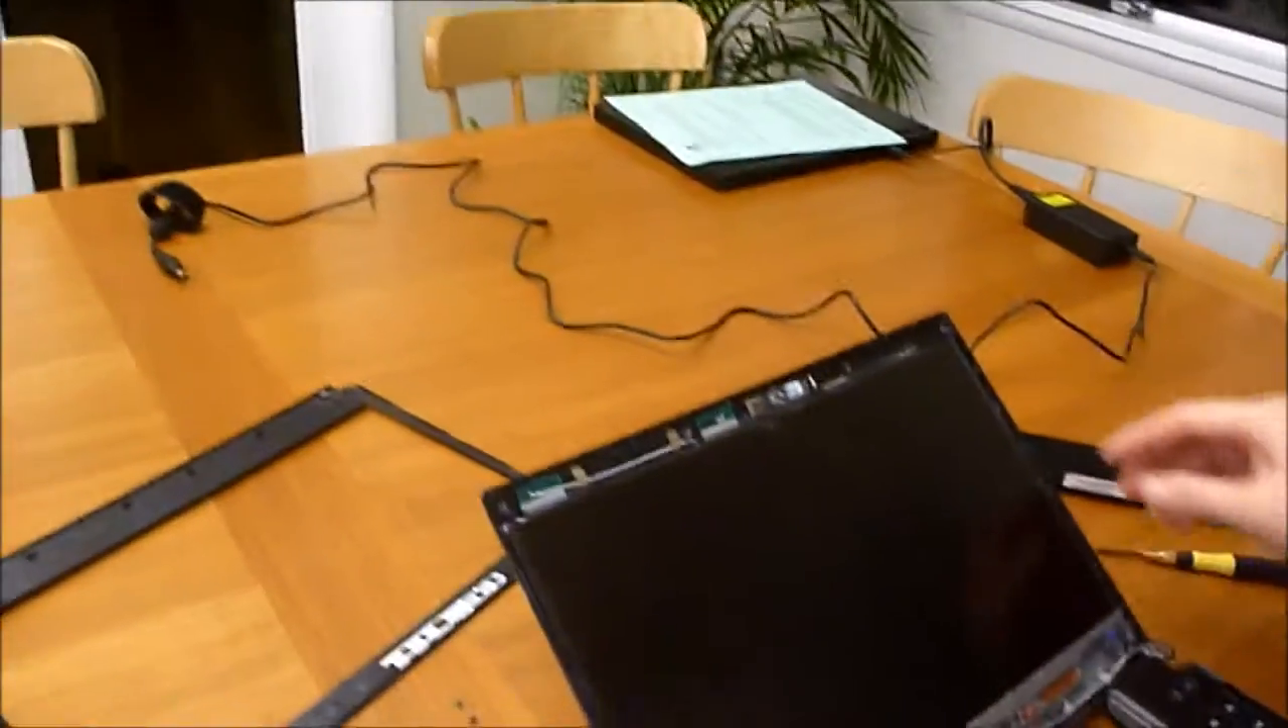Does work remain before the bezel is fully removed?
No.